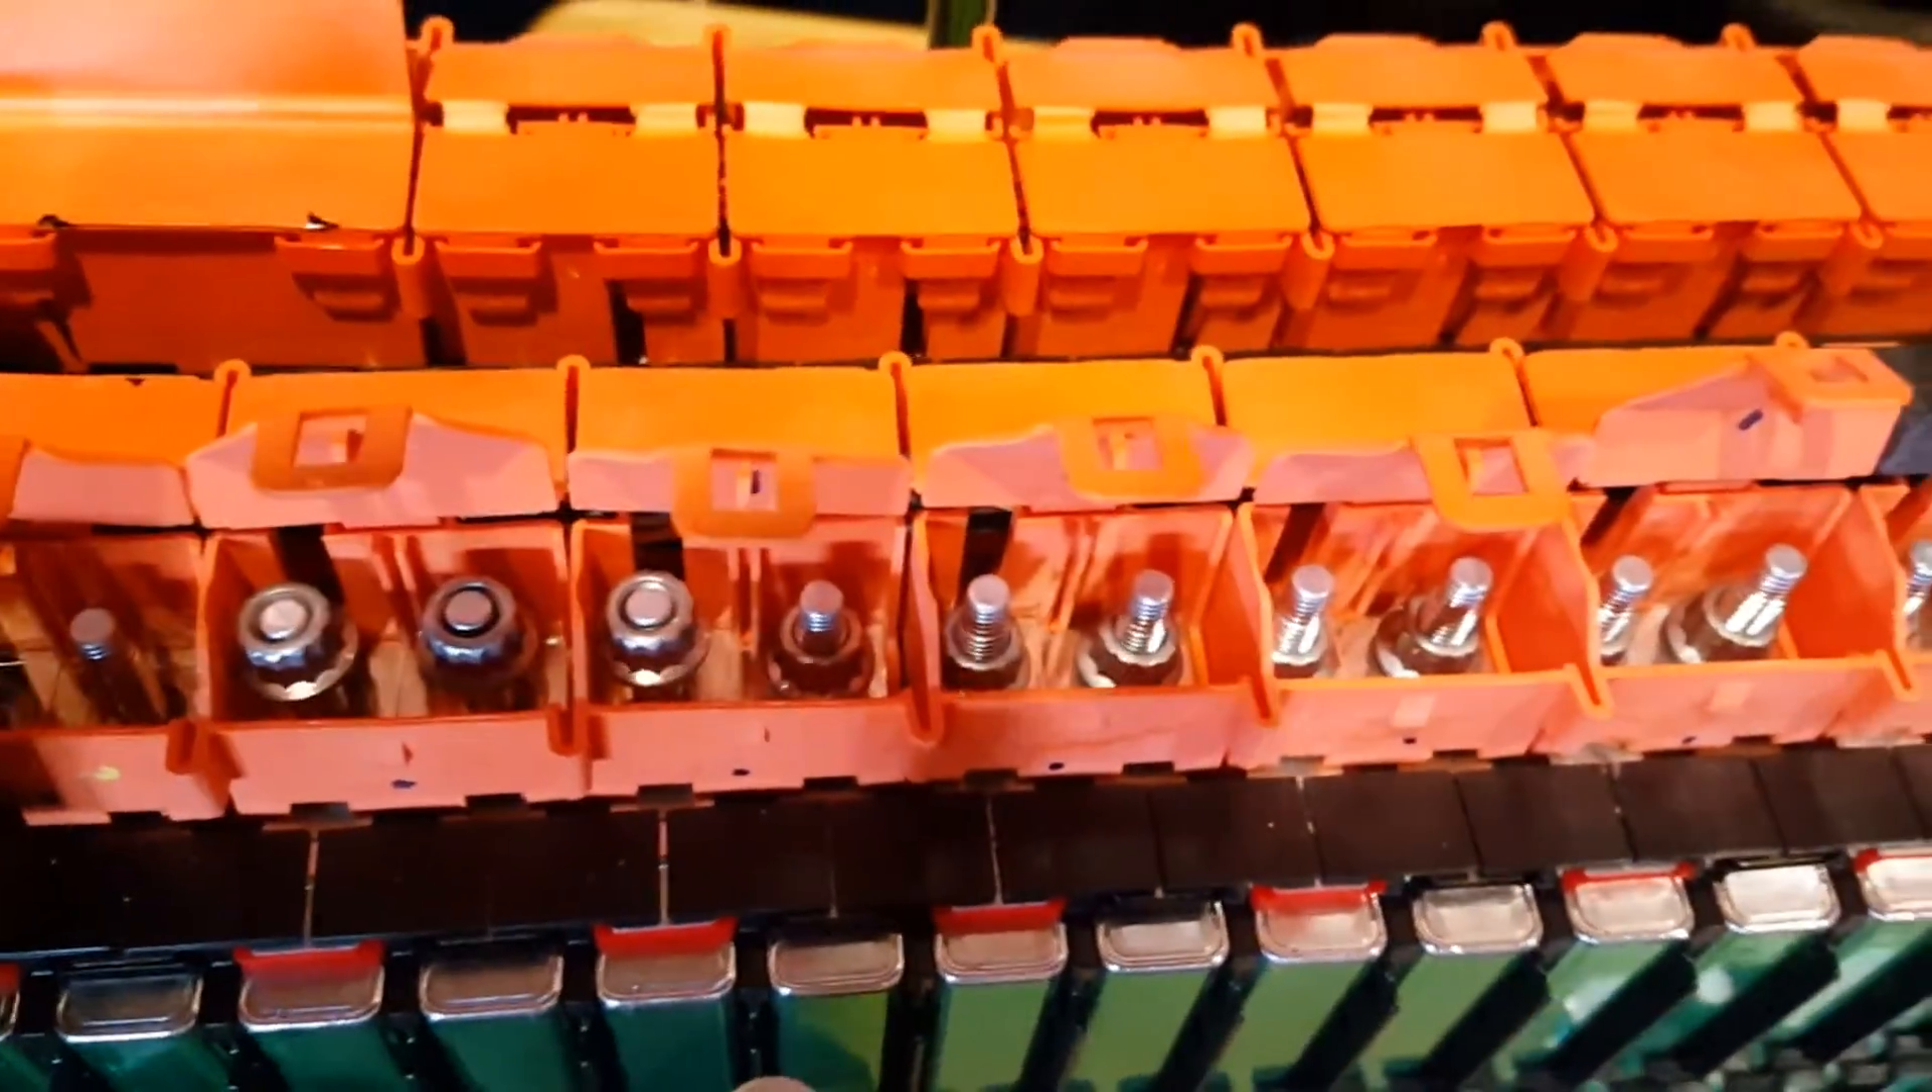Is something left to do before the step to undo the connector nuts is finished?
Yes.